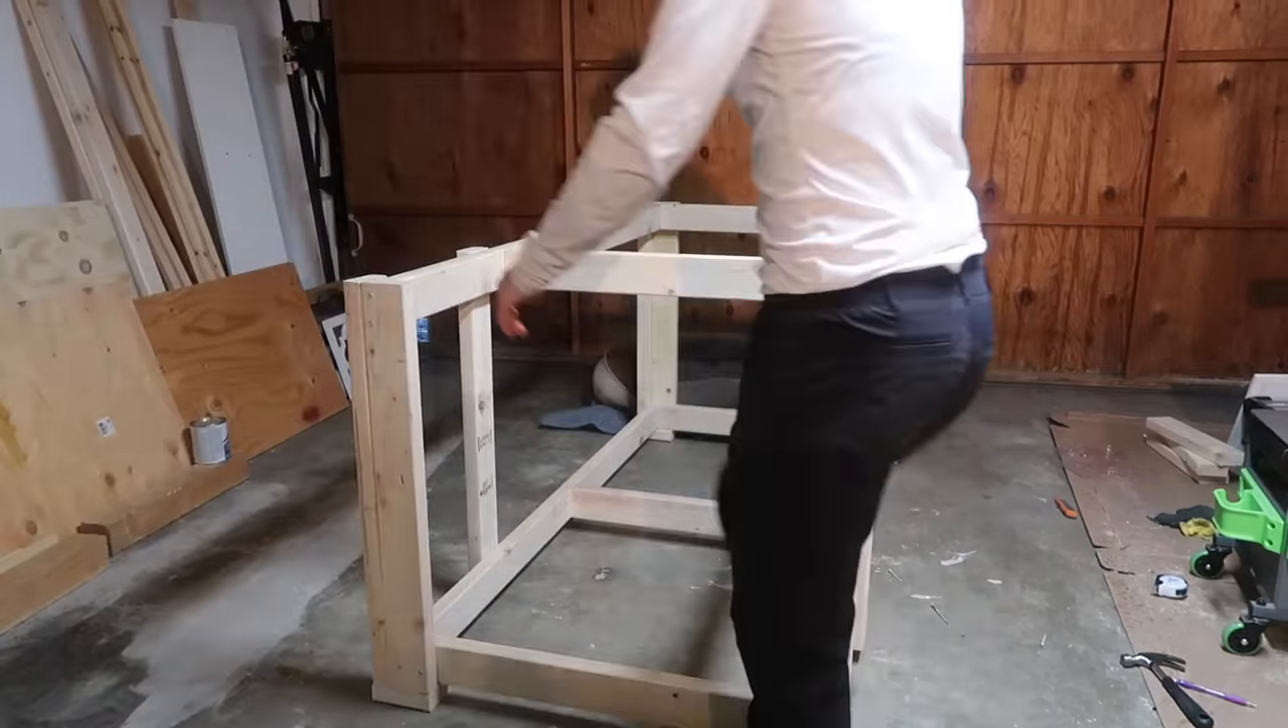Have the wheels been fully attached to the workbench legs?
No.